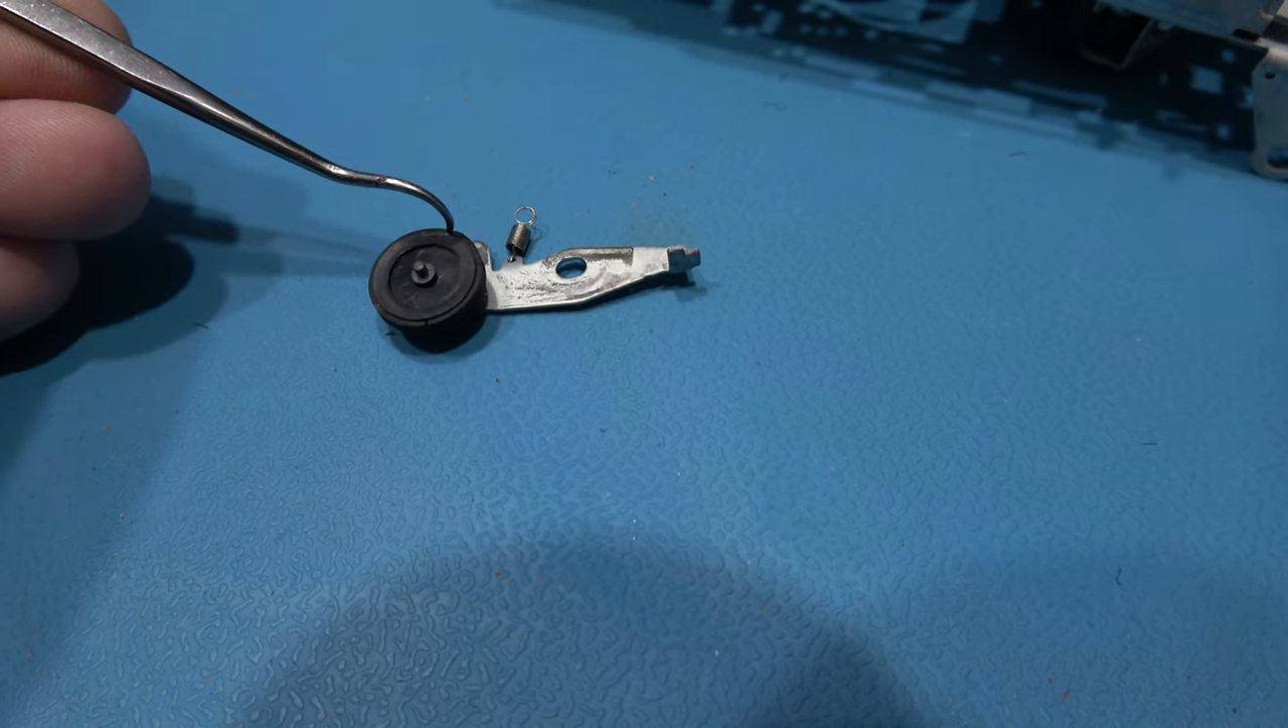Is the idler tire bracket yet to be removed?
No.